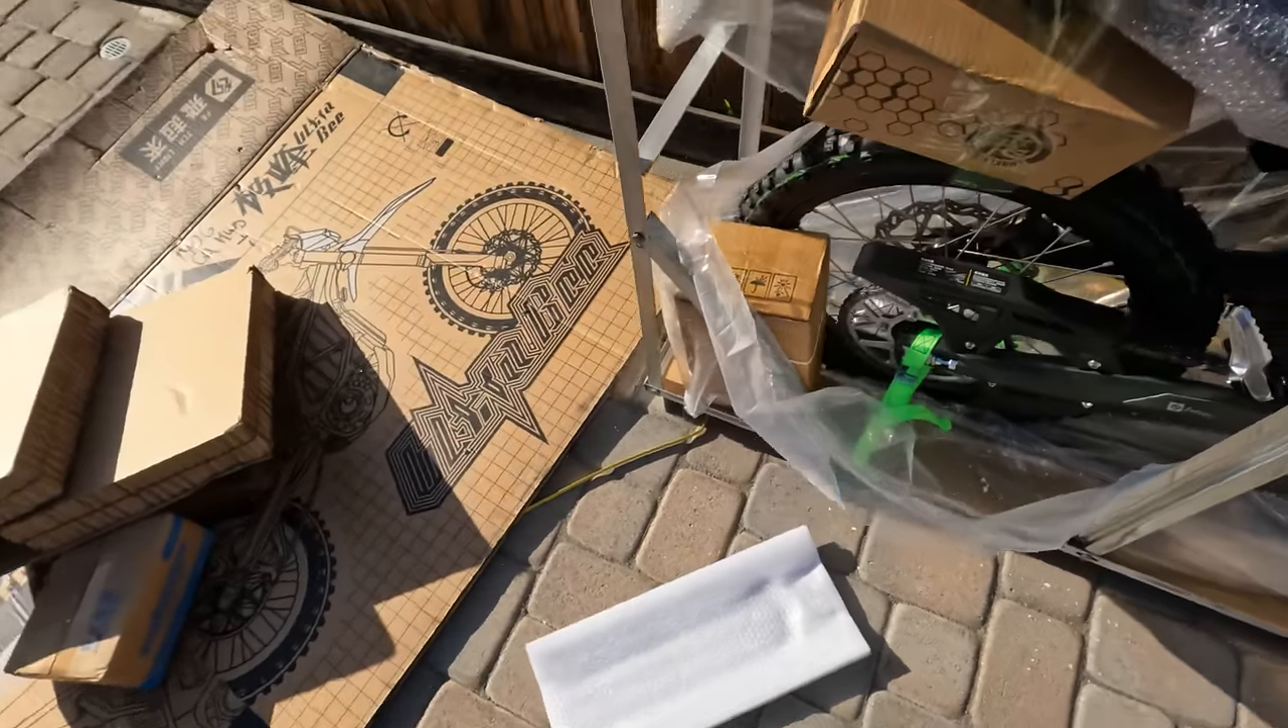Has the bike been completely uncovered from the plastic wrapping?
No.